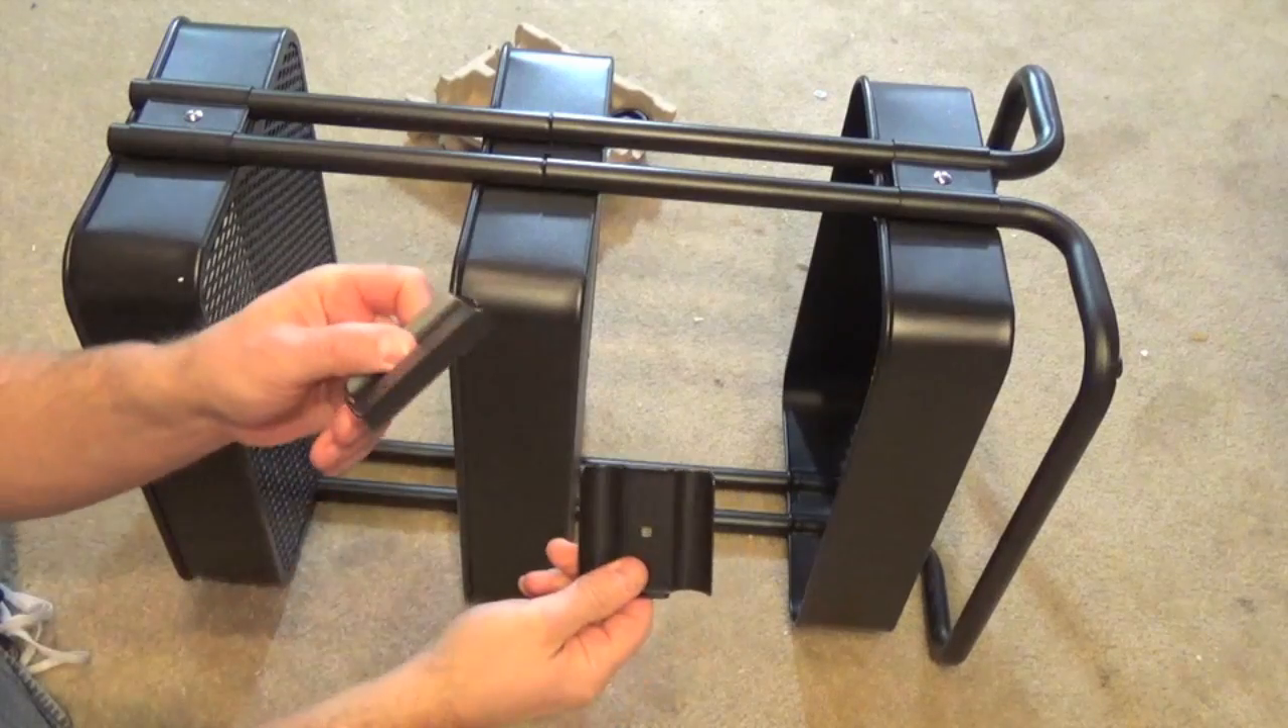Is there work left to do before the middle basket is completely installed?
Yes.